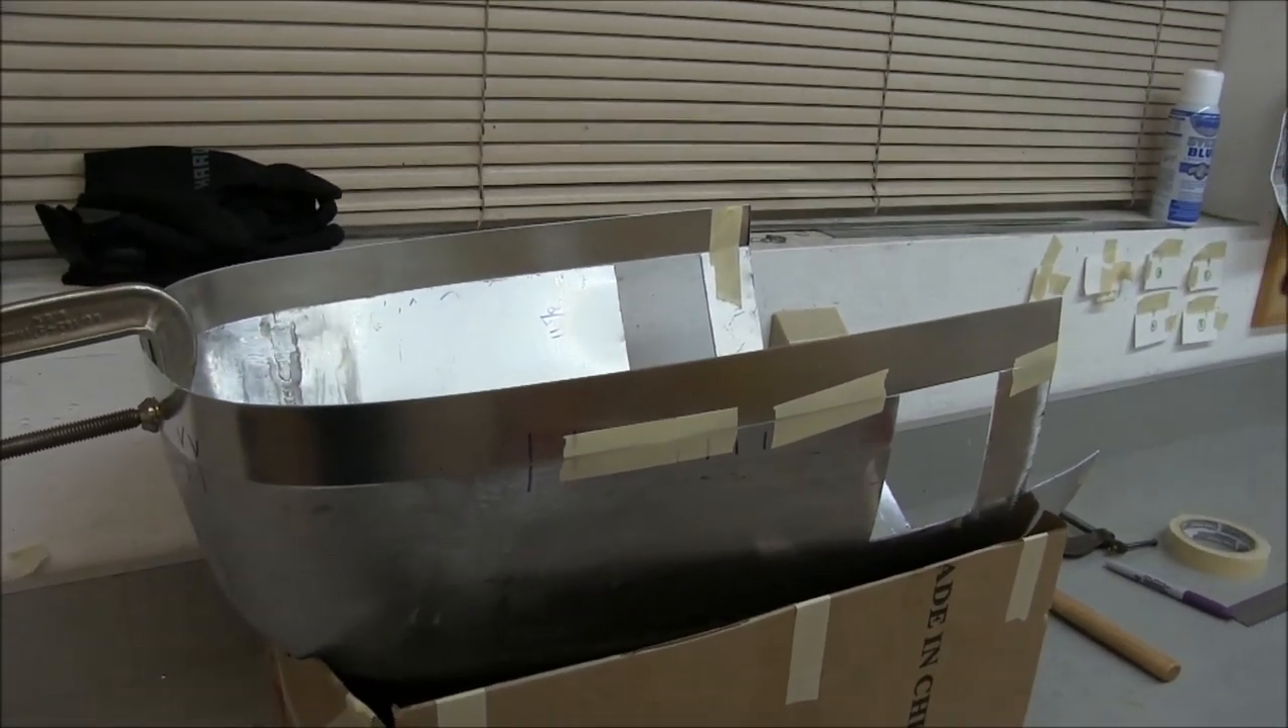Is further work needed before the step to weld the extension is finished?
Yes.